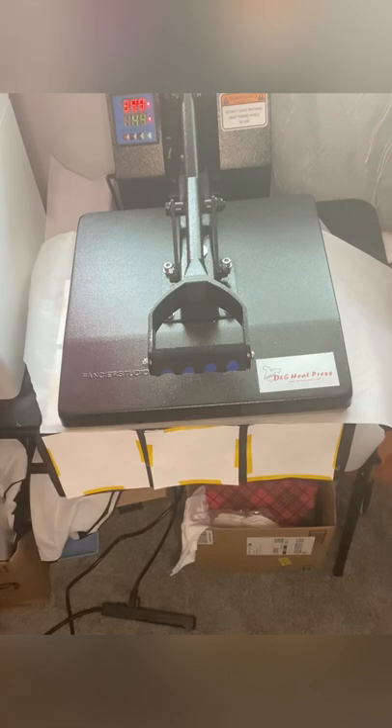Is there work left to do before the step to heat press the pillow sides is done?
Yes.